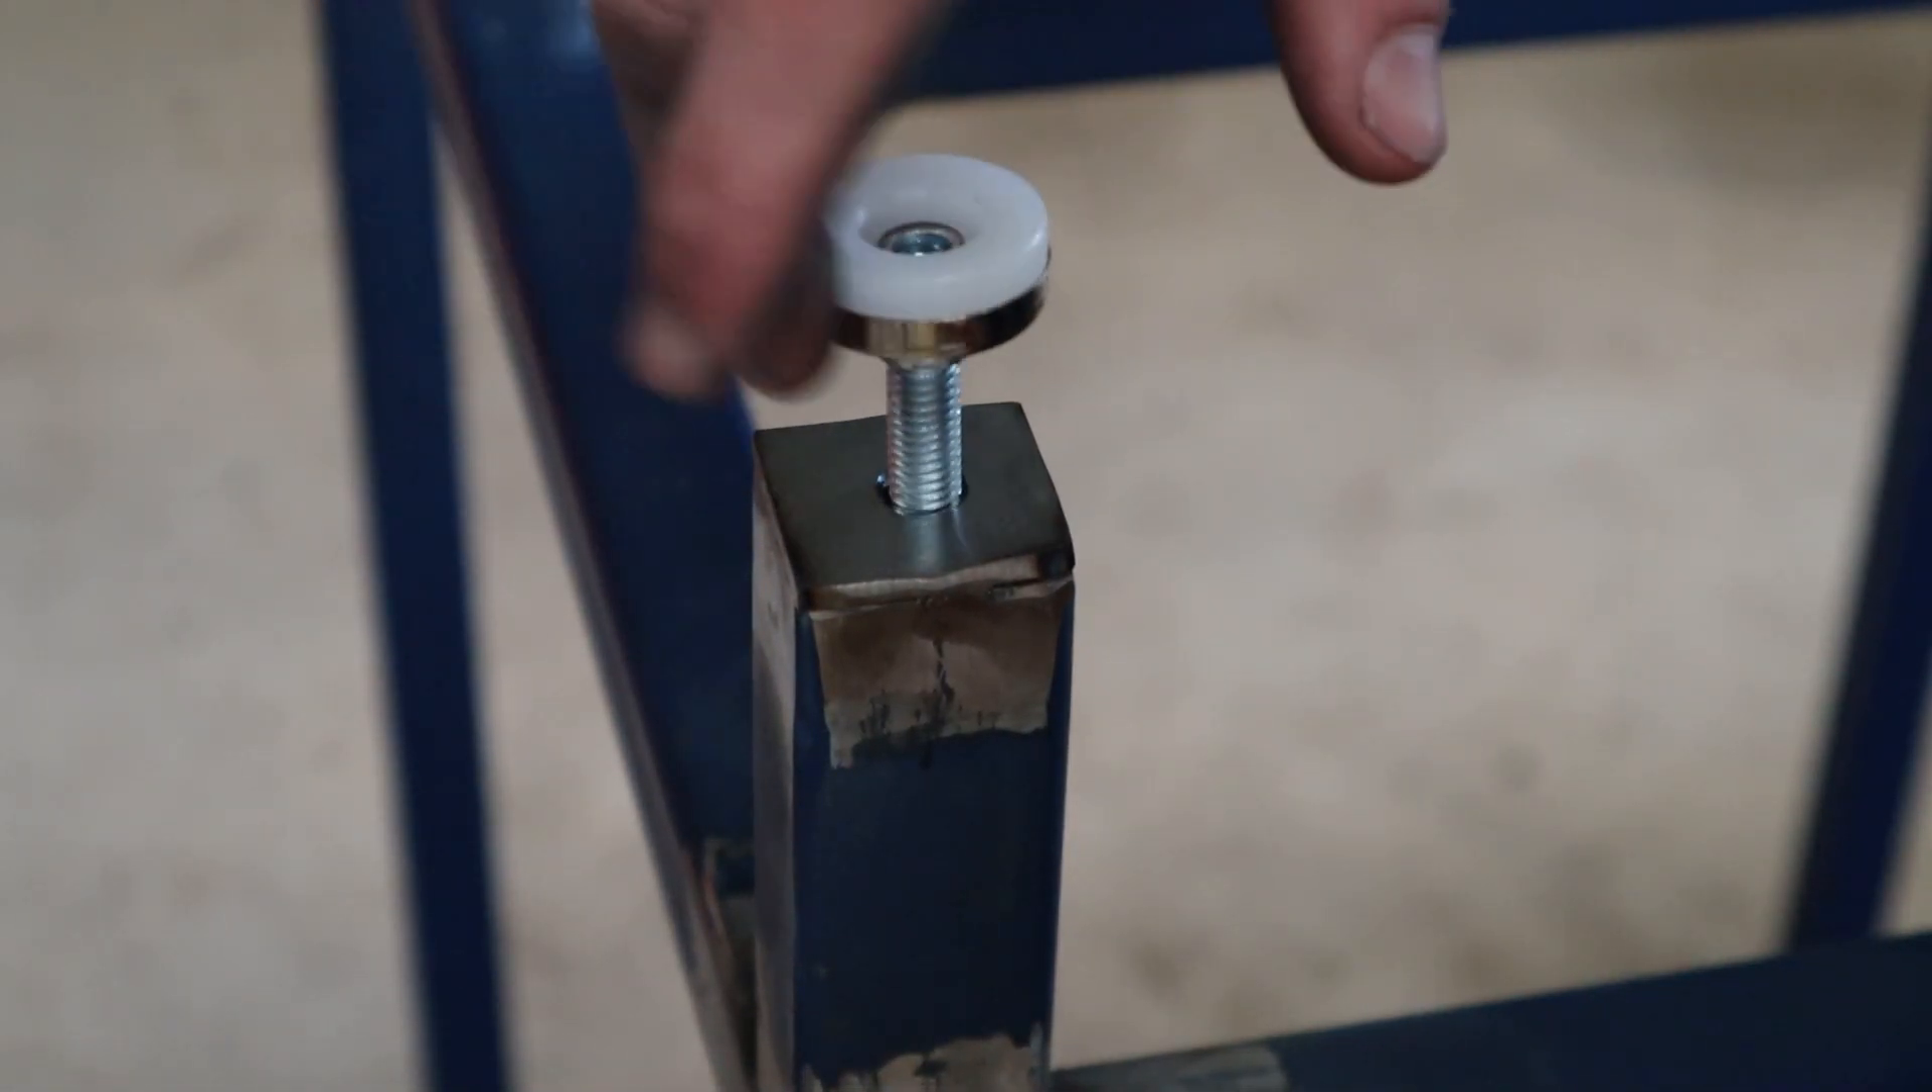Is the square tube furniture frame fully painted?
No.